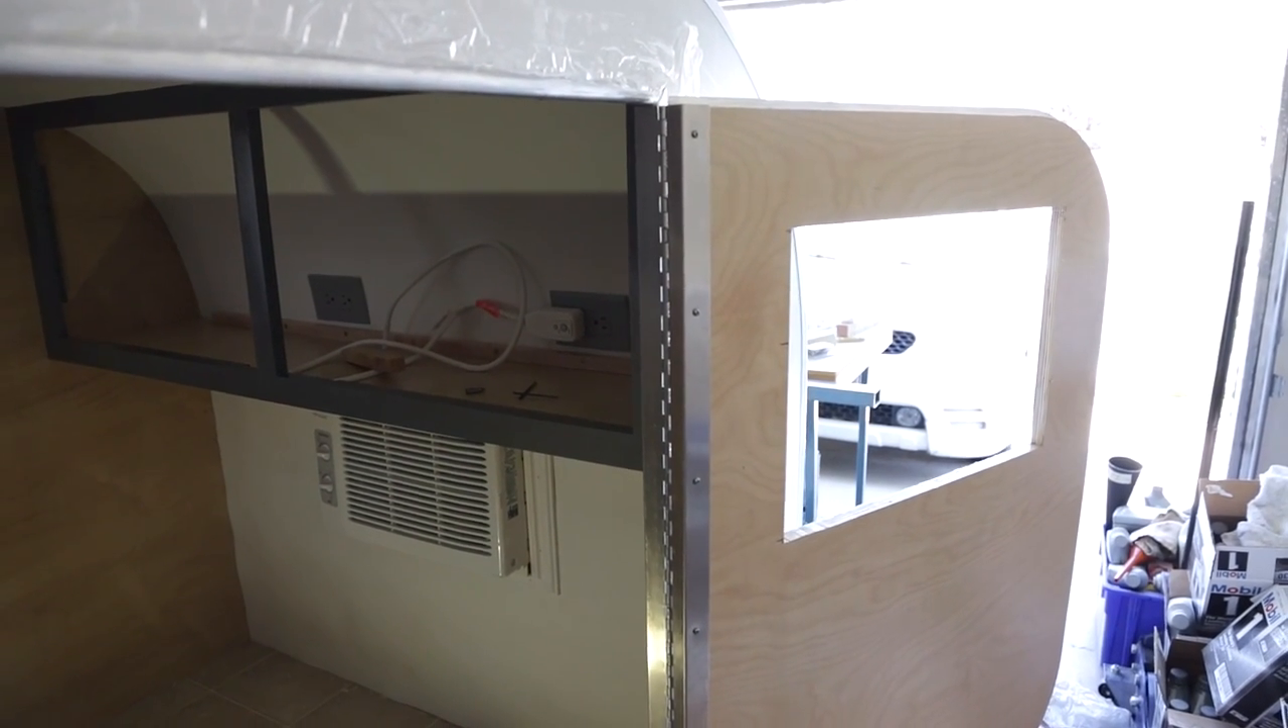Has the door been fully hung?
Yes.